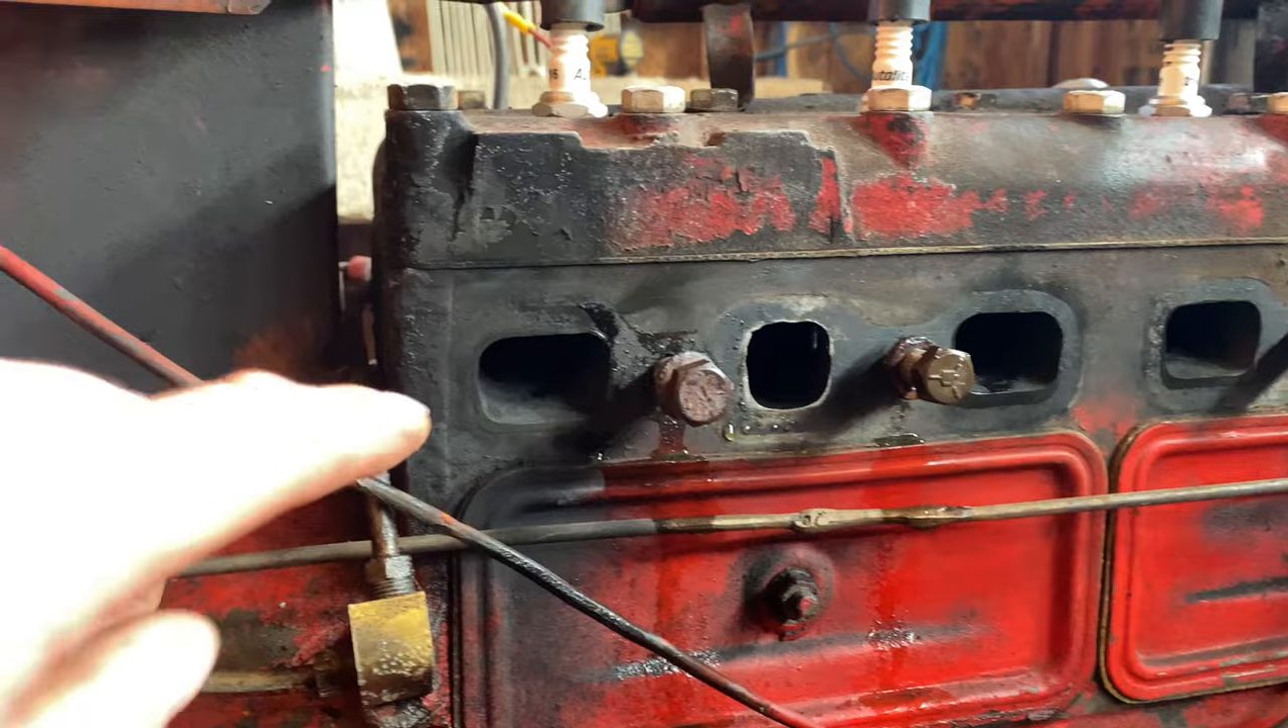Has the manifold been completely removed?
Yes.